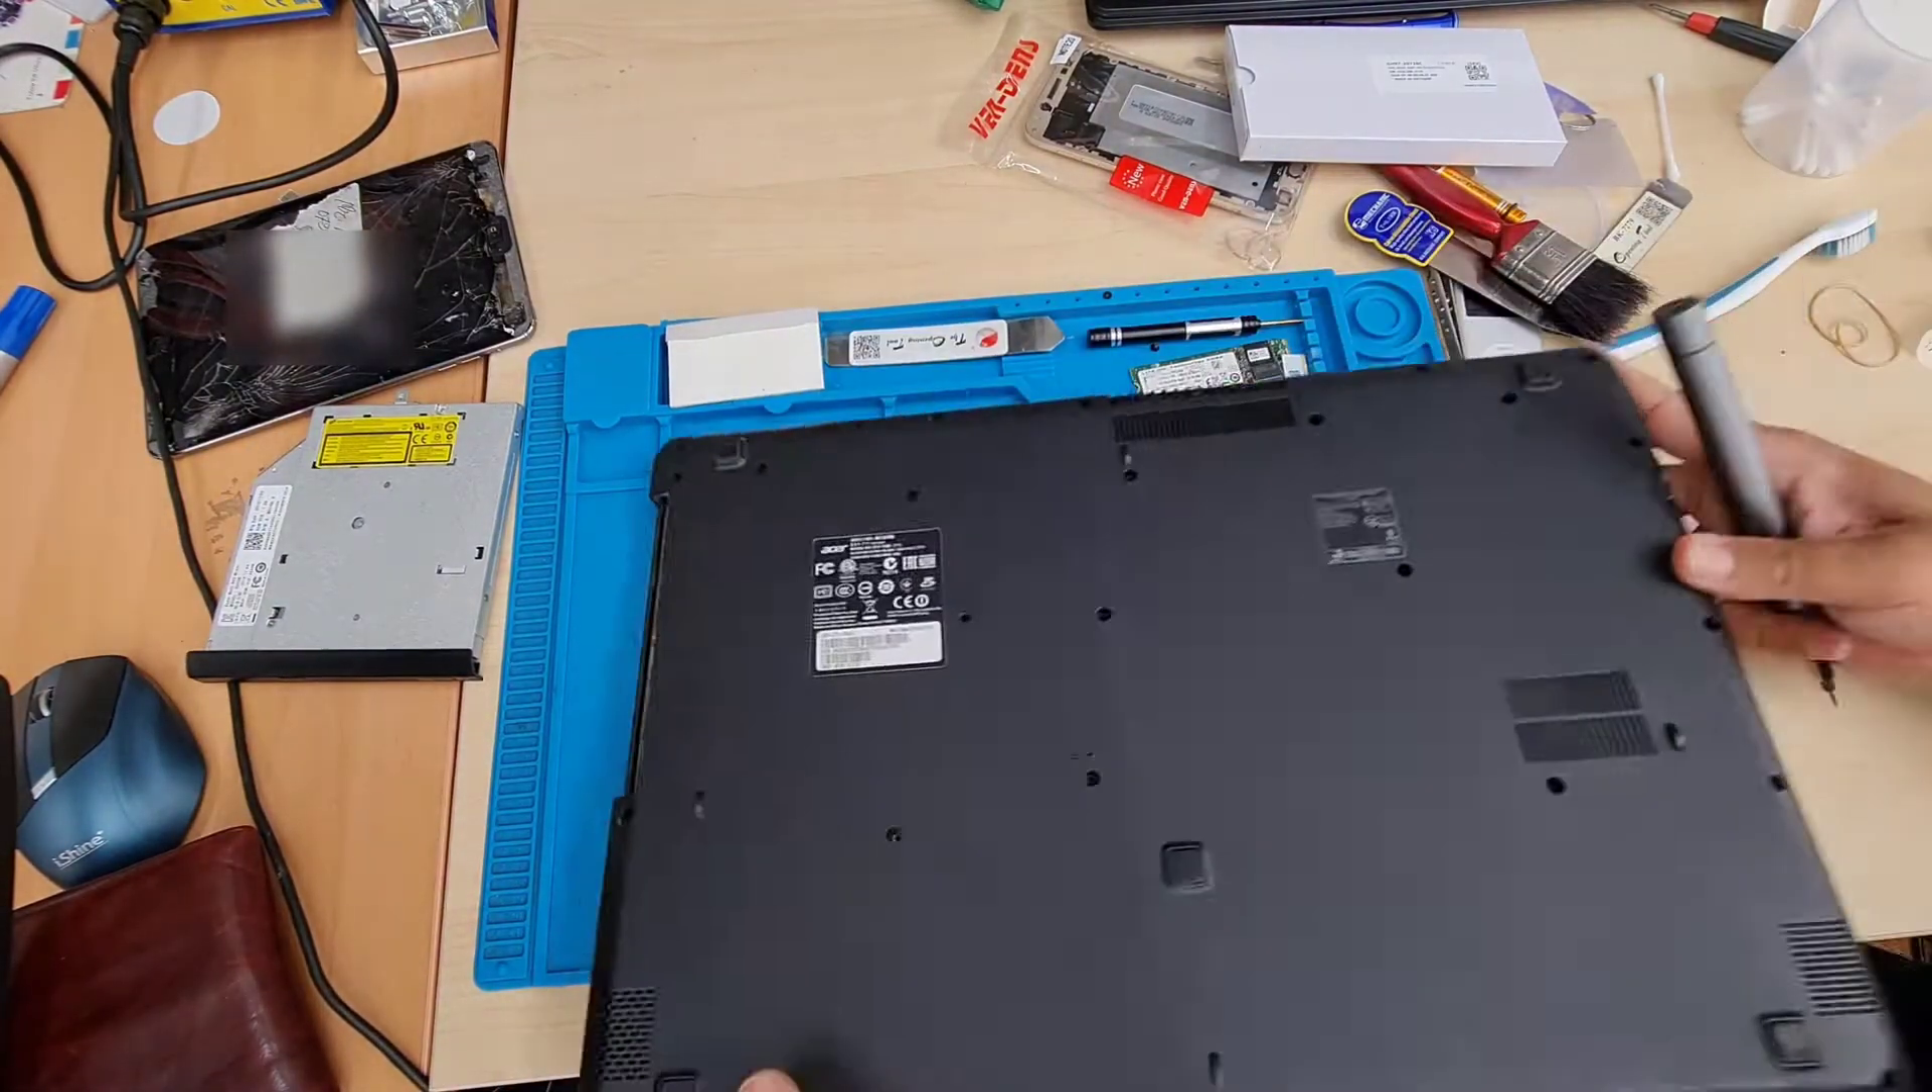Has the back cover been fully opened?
No.